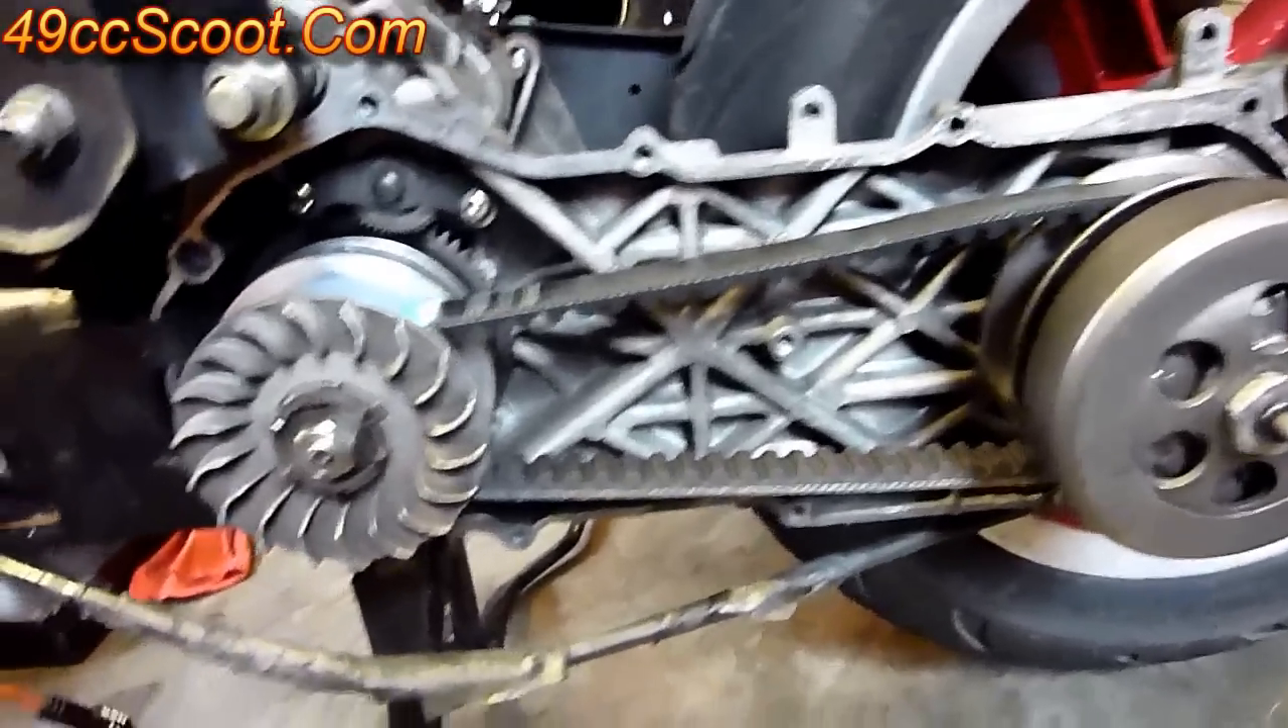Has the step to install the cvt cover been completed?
No.